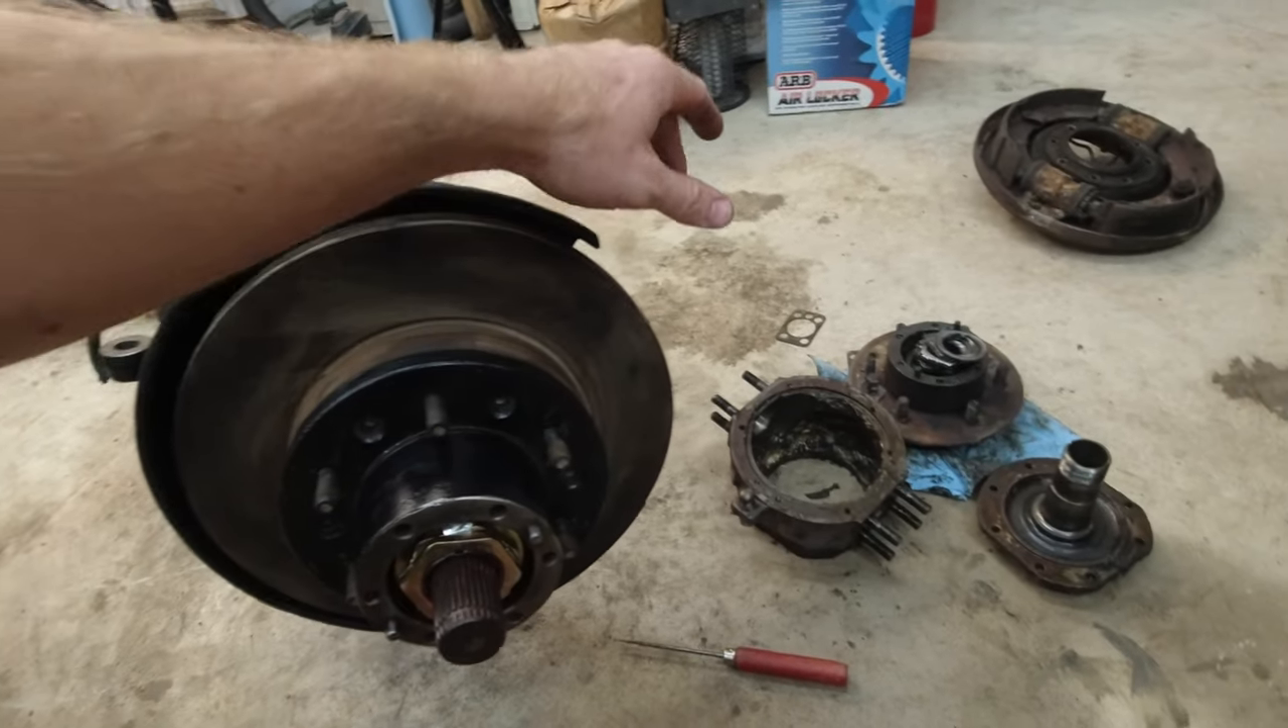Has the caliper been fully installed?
No.